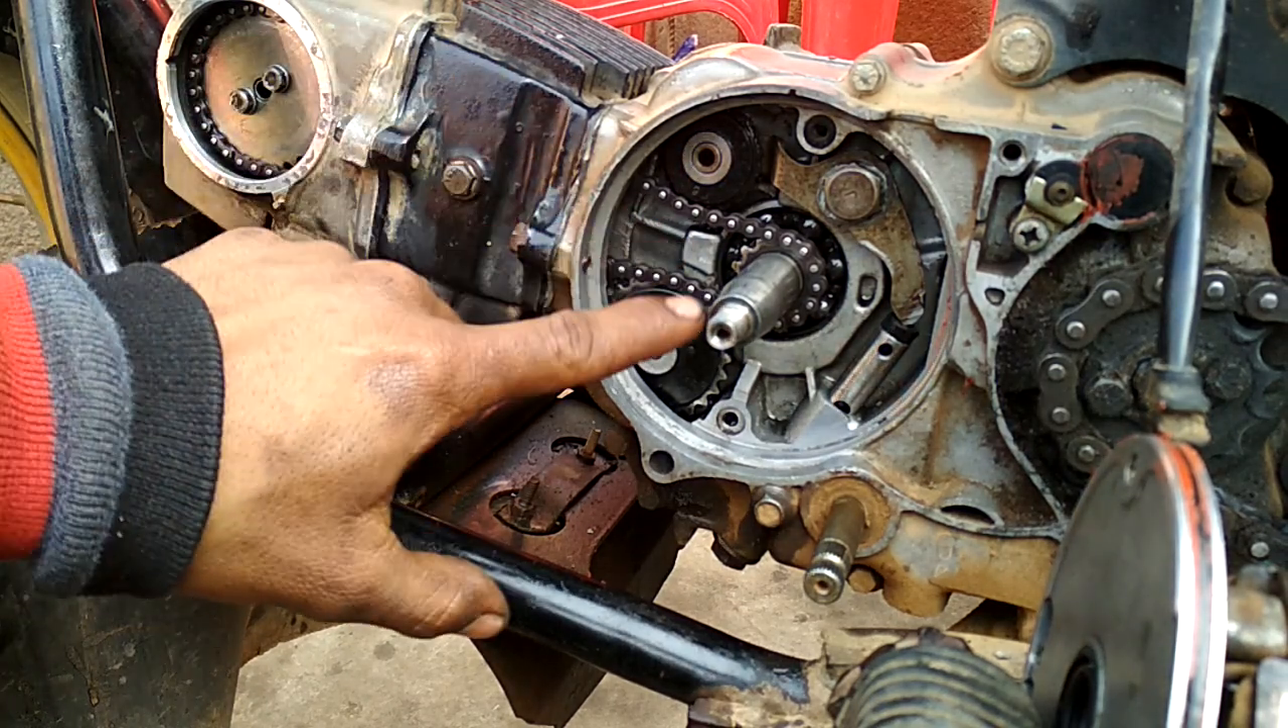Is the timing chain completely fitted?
Yes.